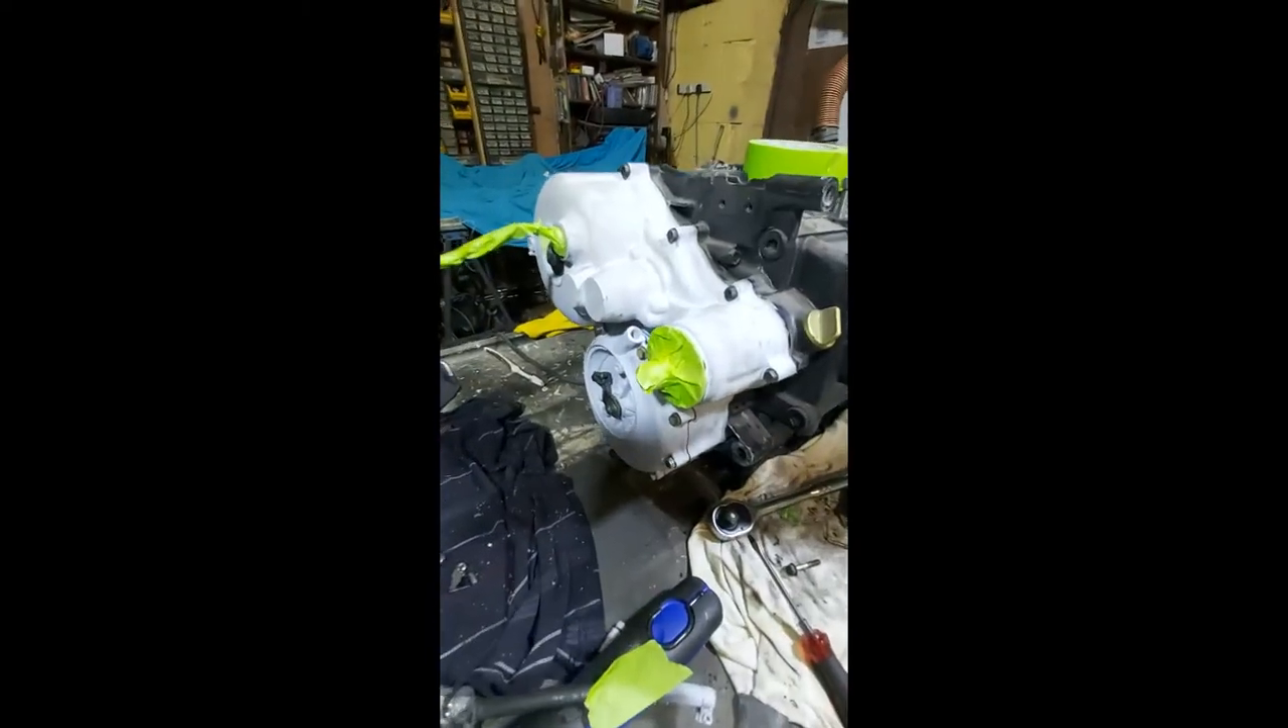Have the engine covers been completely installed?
Yes.